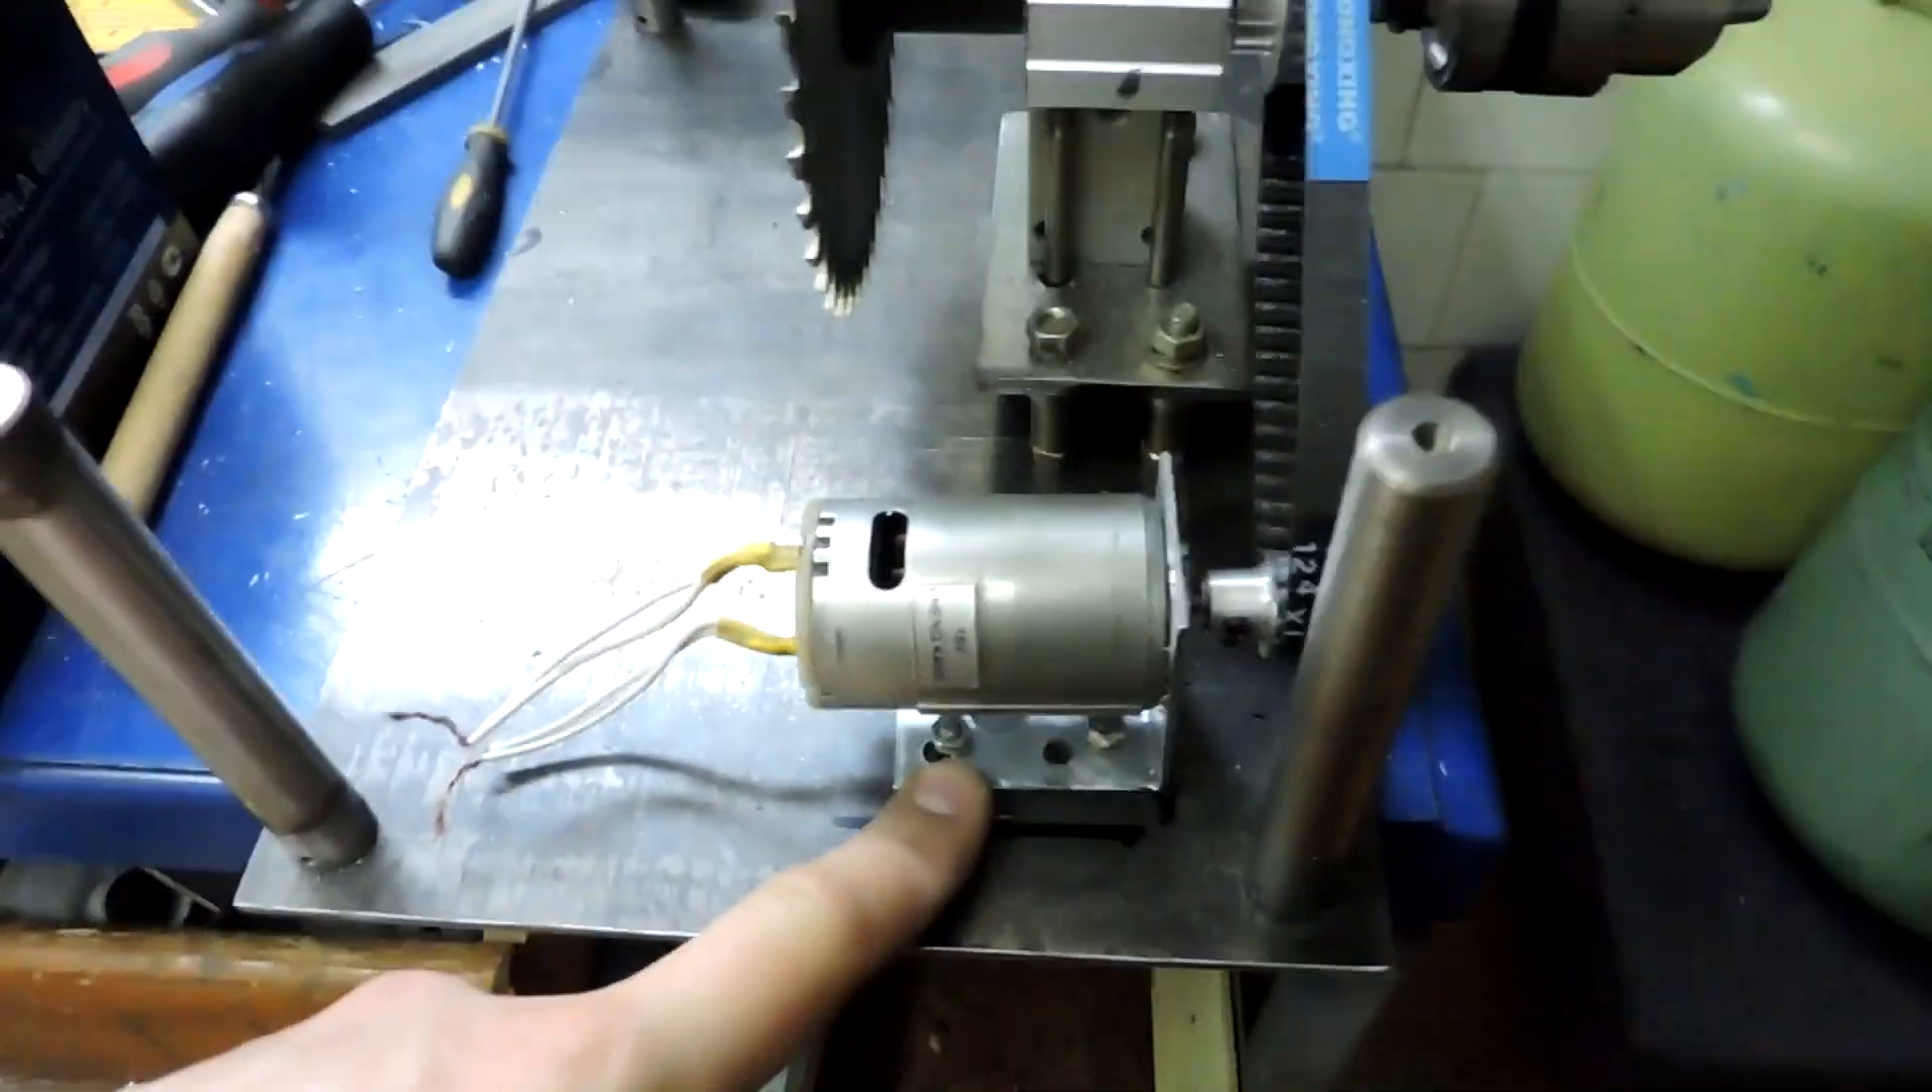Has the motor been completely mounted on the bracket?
Yes.